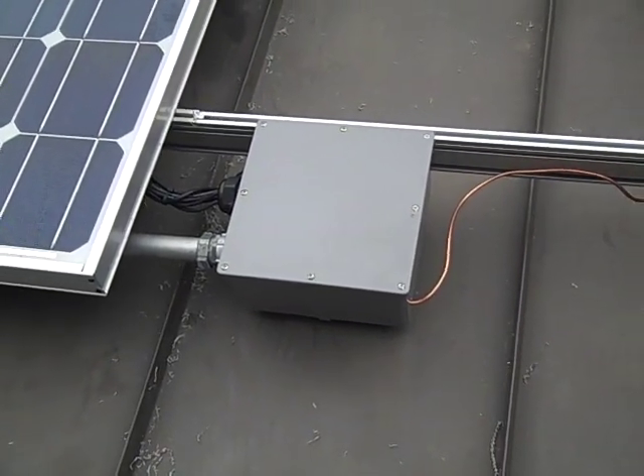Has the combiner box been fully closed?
Yes.